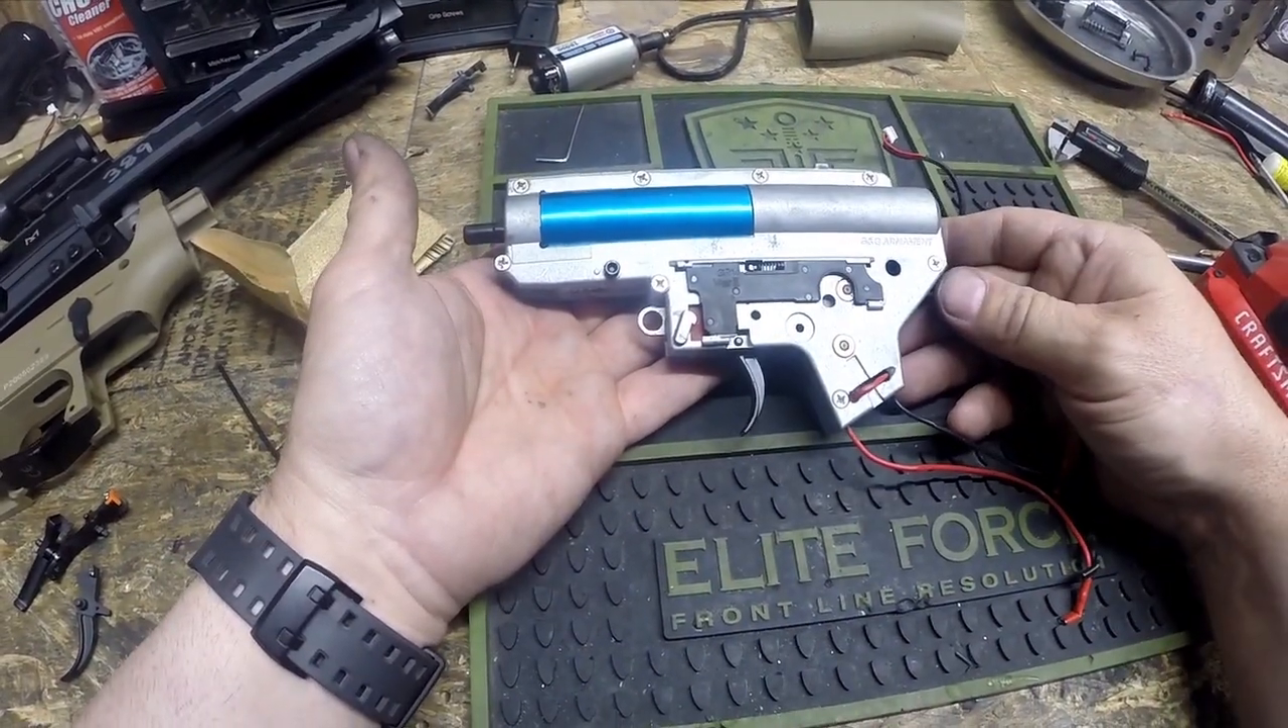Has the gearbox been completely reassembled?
Yes.